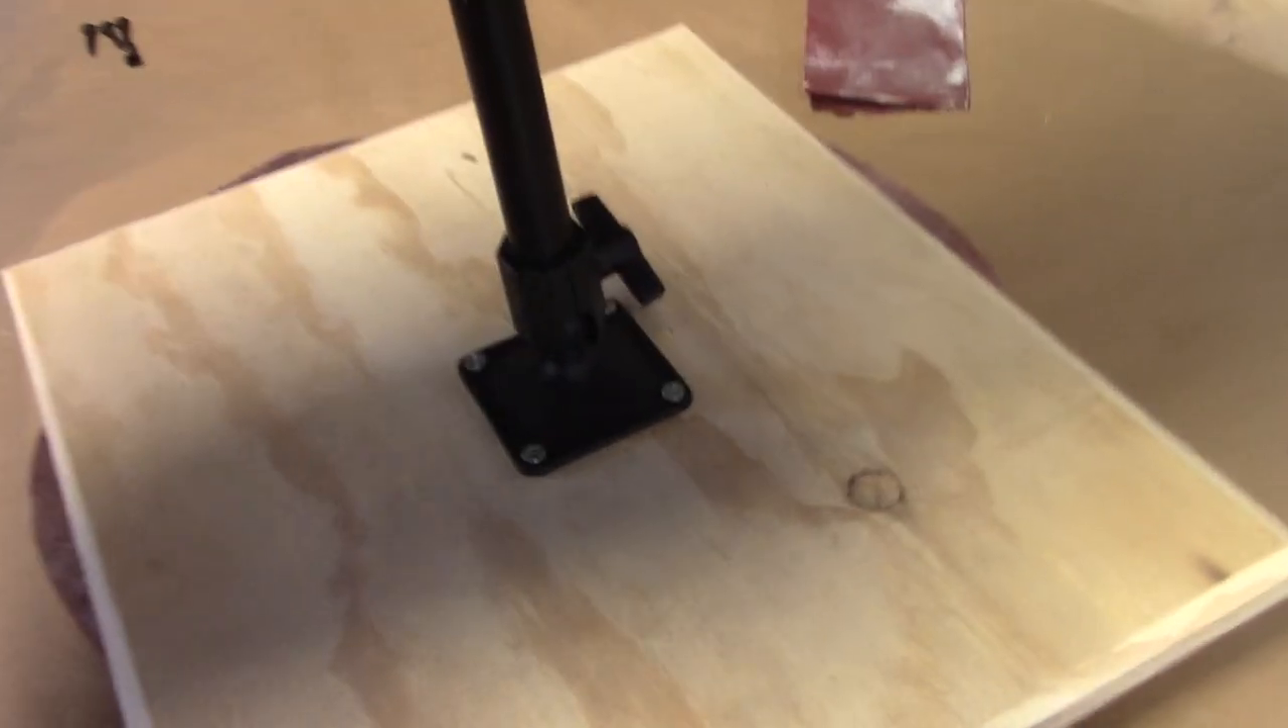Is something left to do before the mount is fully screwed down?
No.